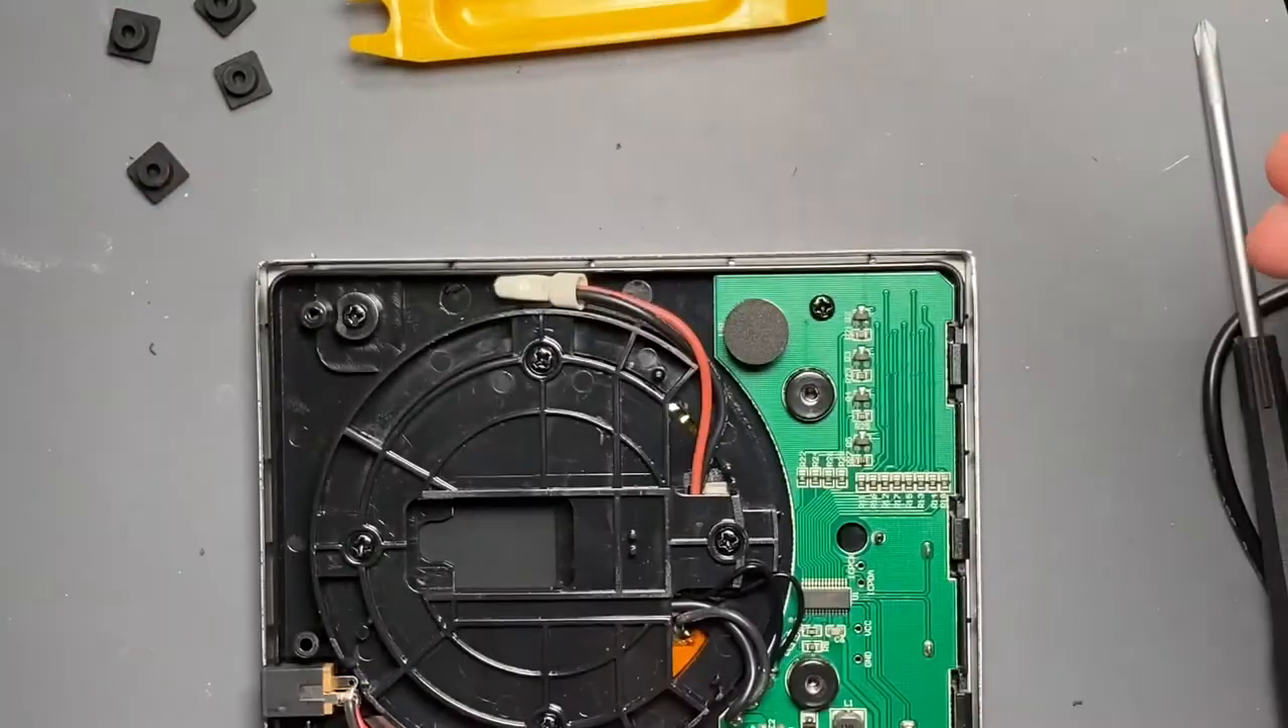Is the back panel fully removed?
Yes.